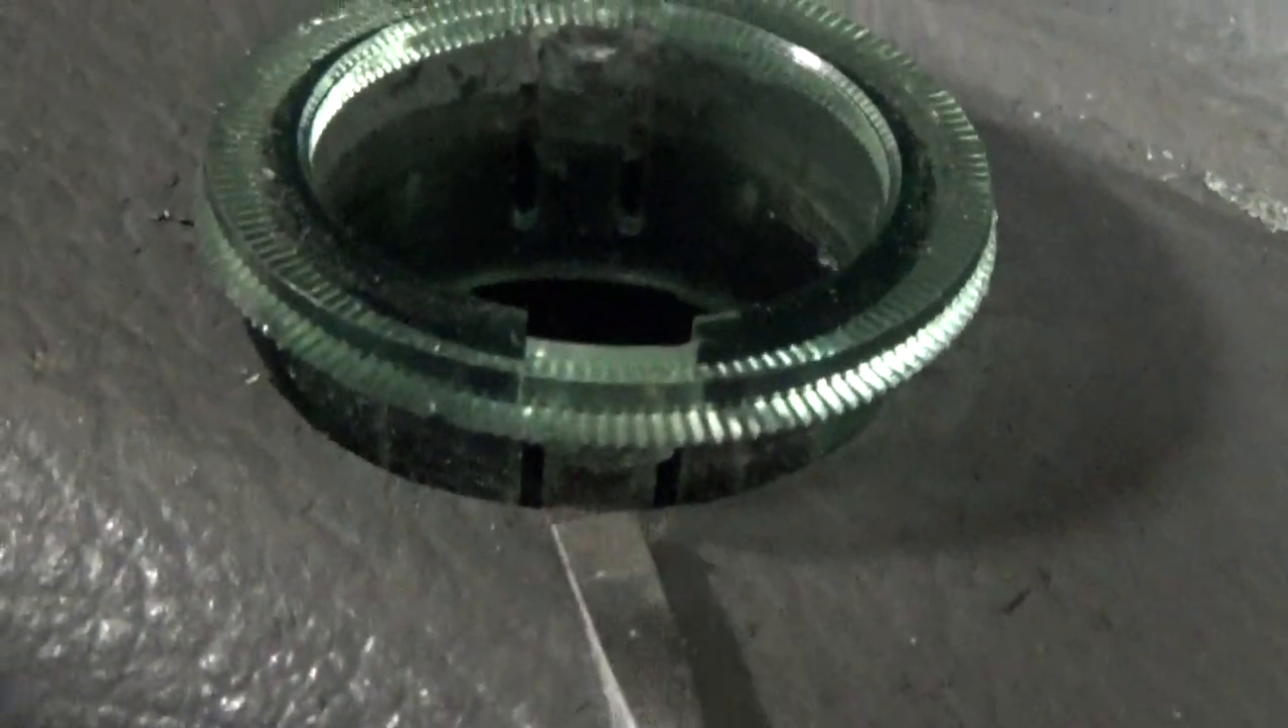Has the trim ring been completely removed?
No.